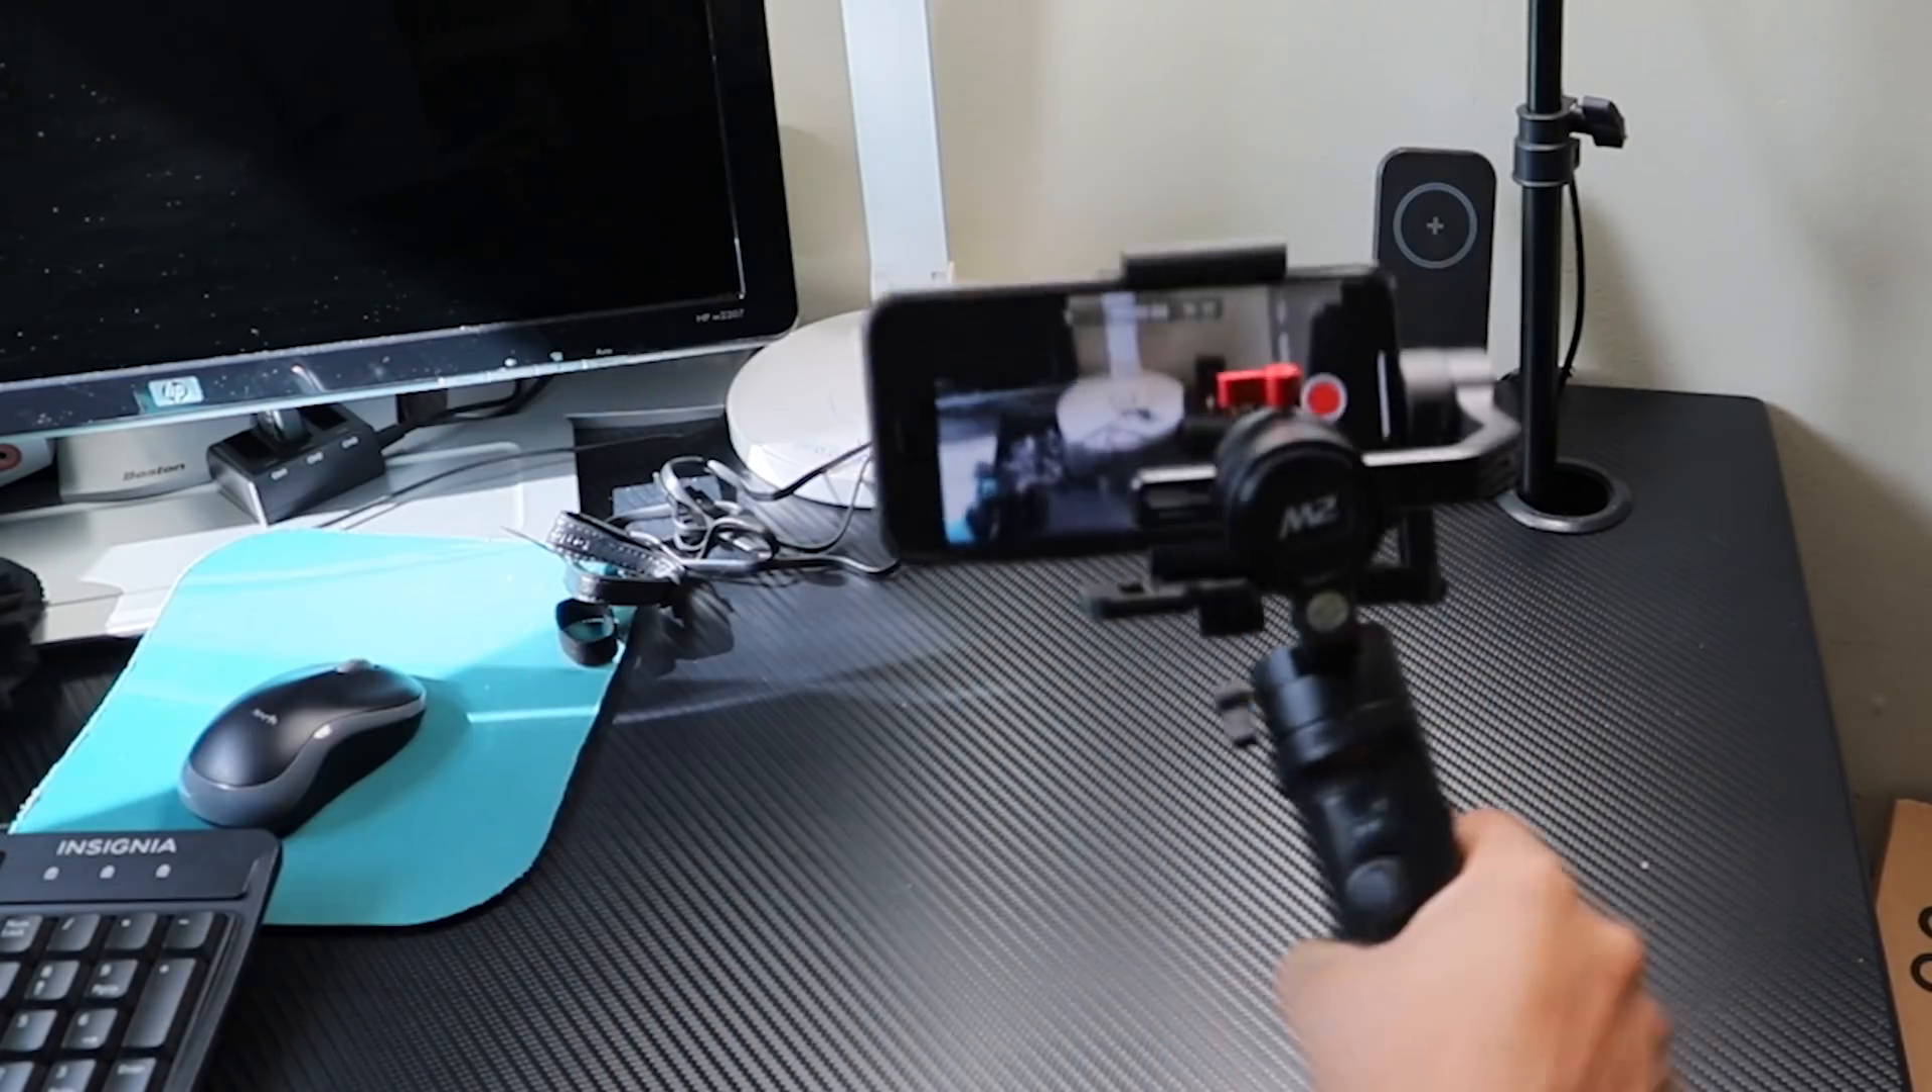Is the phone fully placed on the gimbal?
Yes.